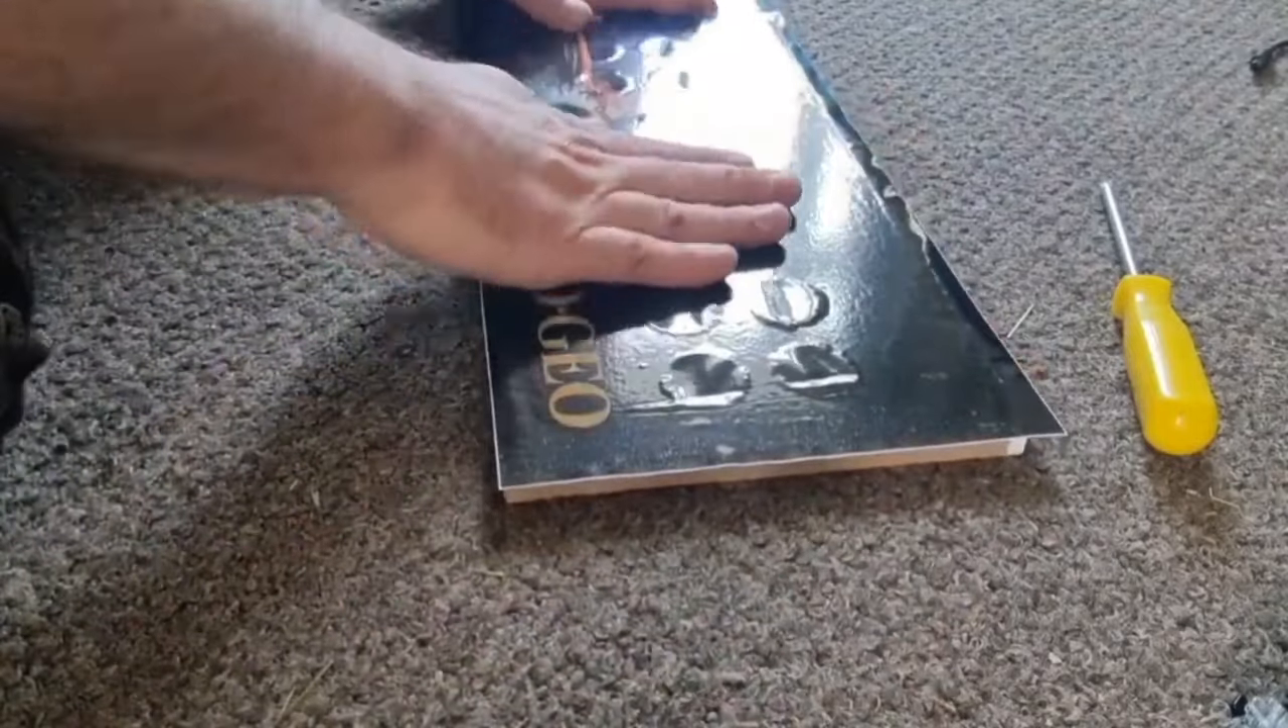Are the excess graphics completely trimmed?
No.